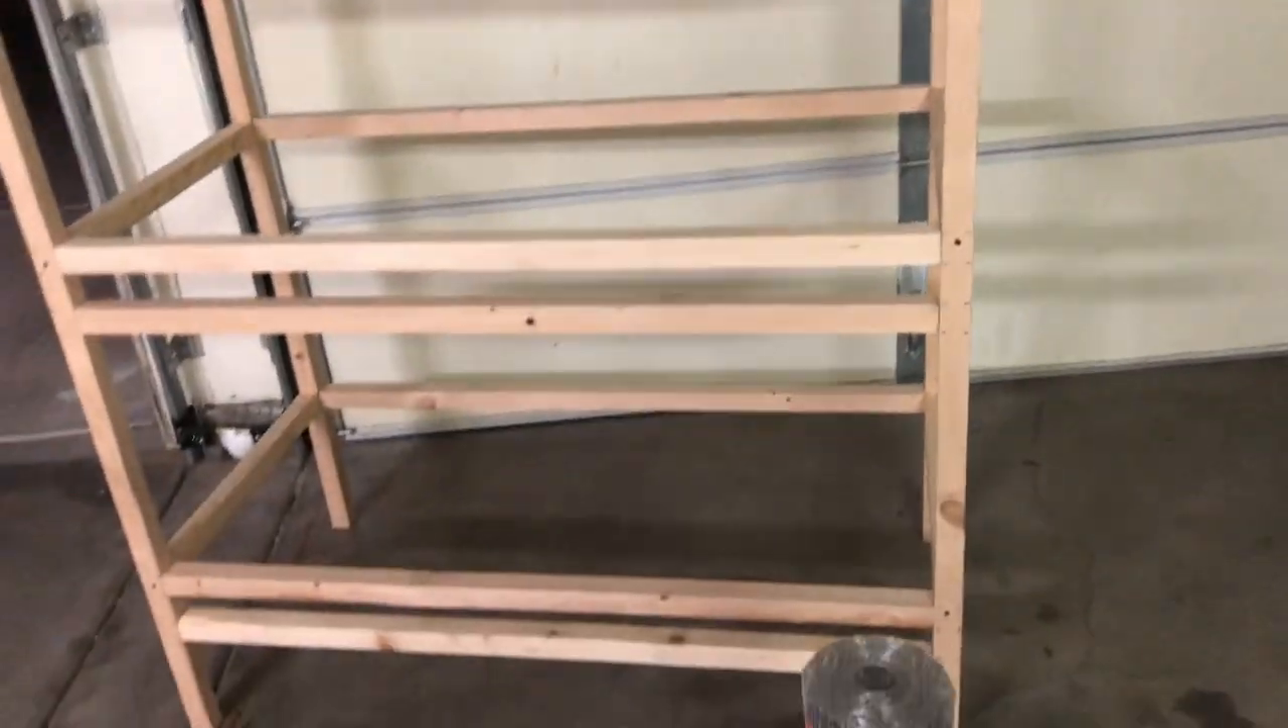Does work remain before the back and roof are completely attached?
Yes.